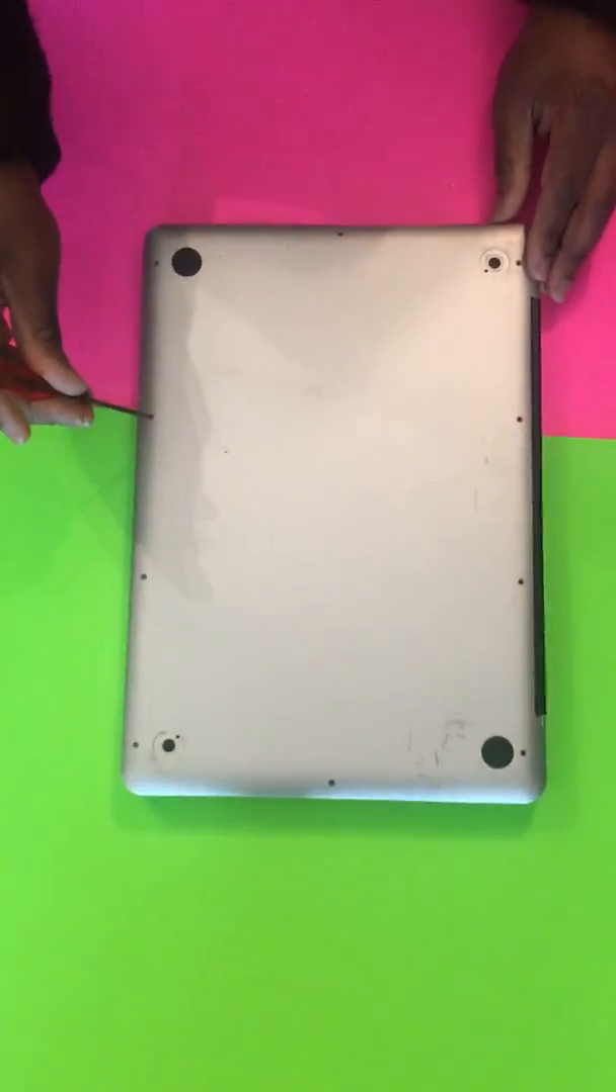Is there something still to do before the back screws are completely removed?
Yes.